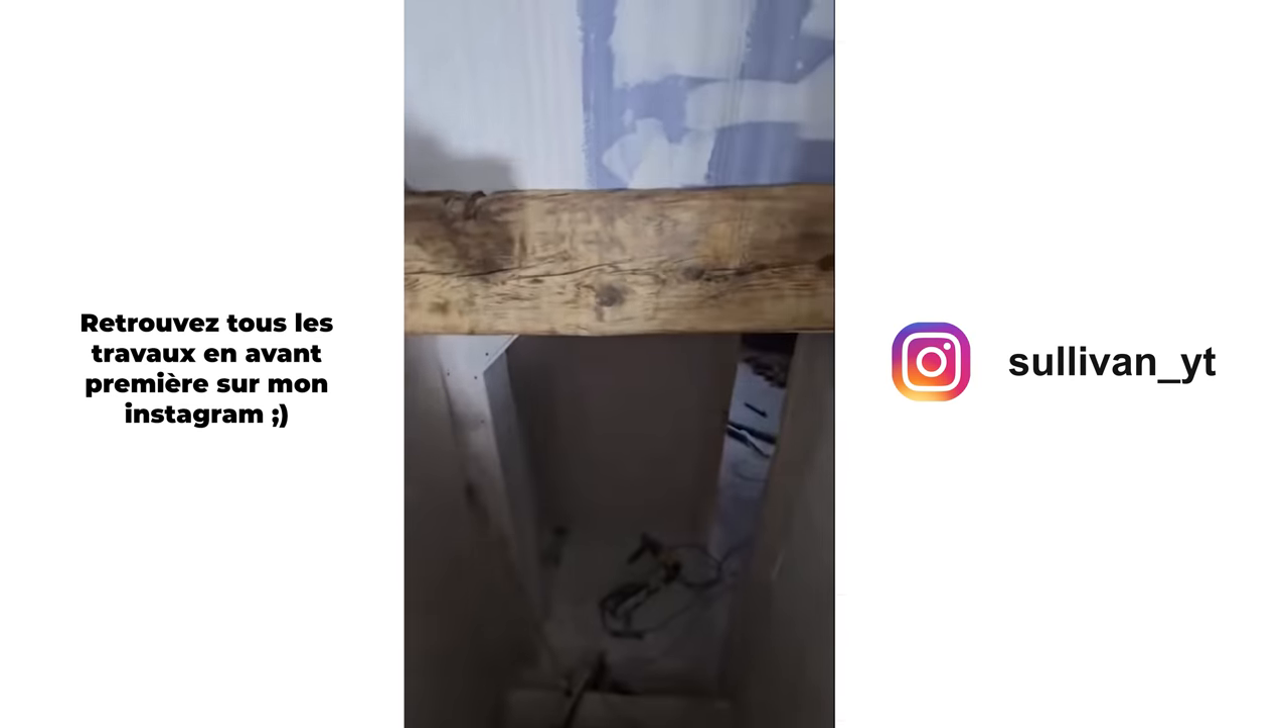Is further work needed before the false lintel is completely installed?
No.